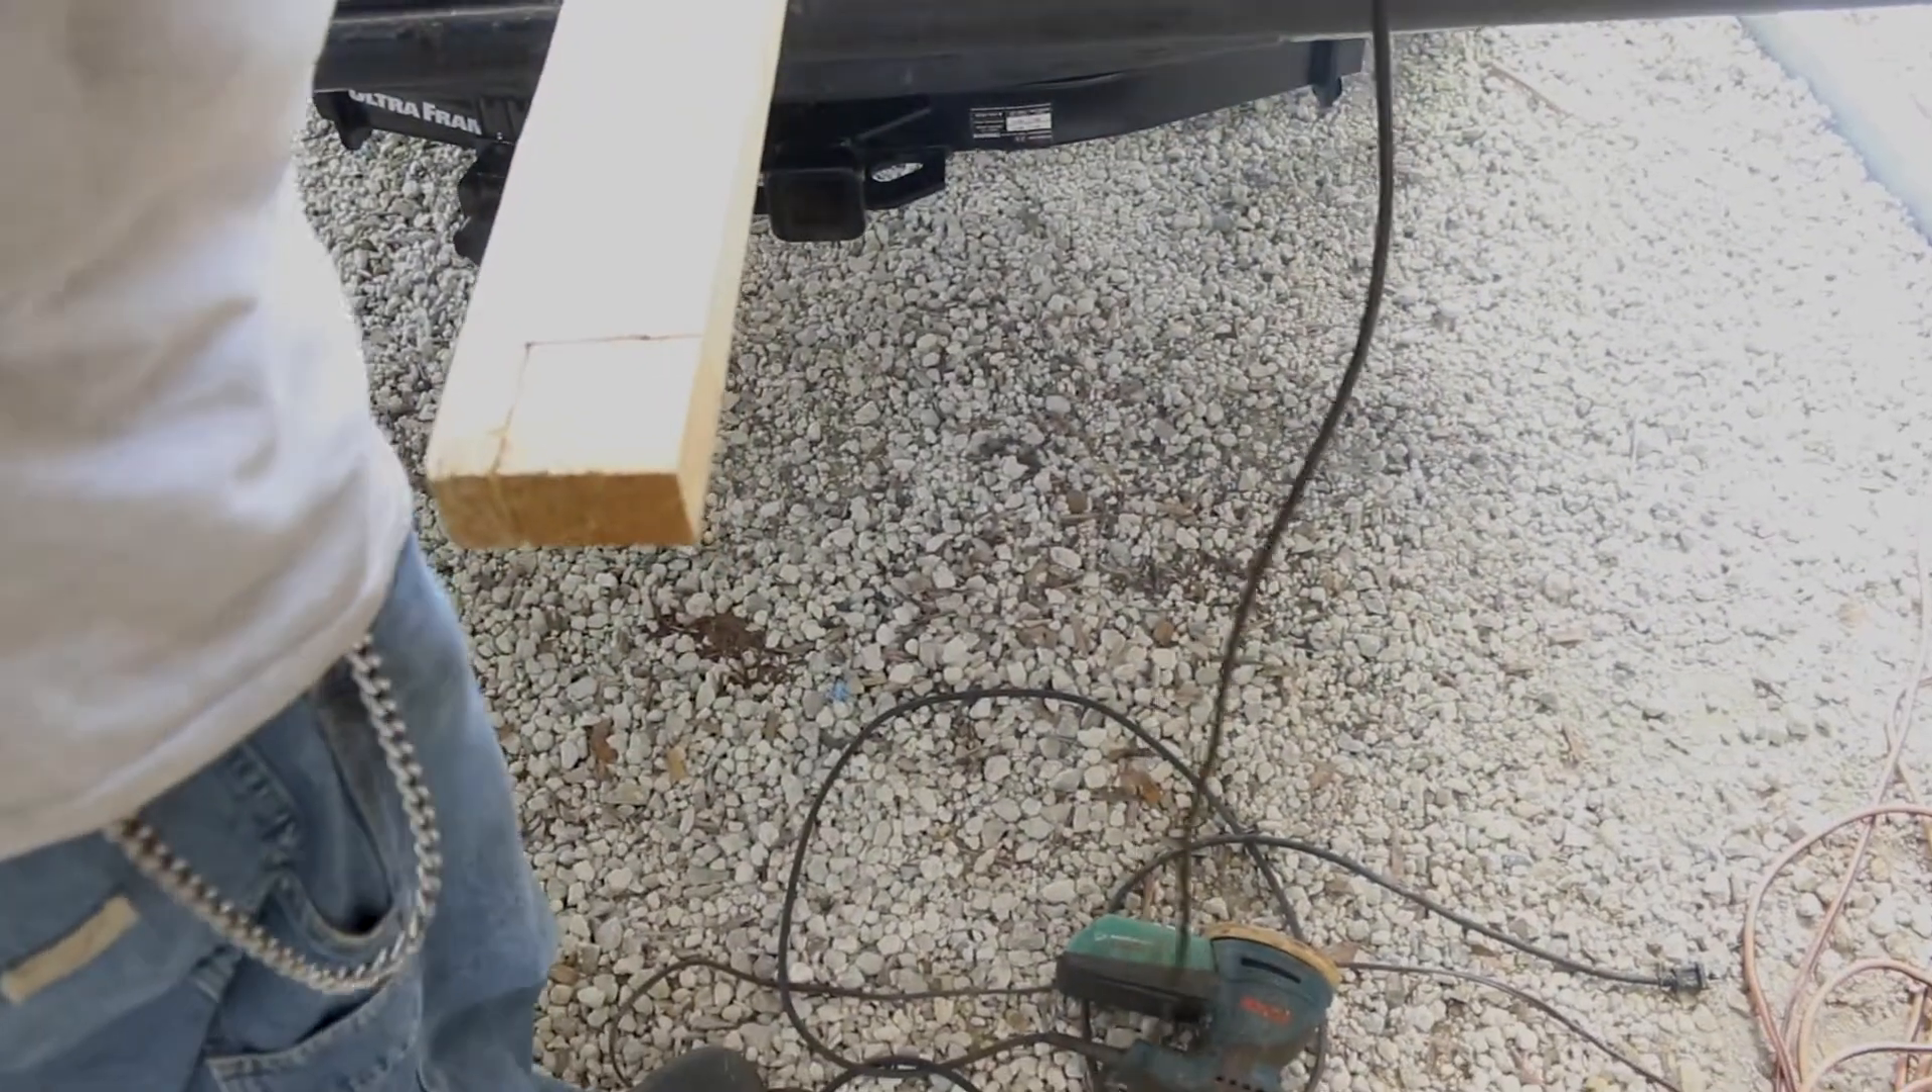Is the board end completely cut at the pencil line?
No.